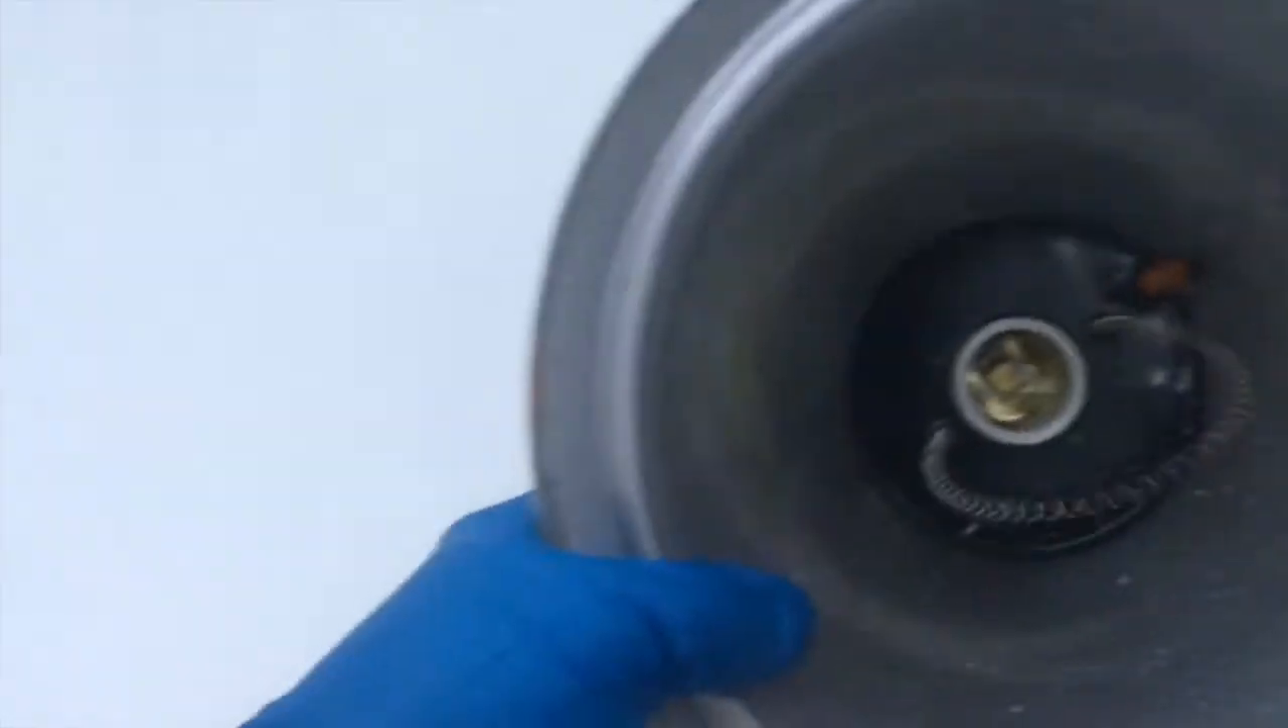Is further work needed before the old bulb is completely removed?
No.